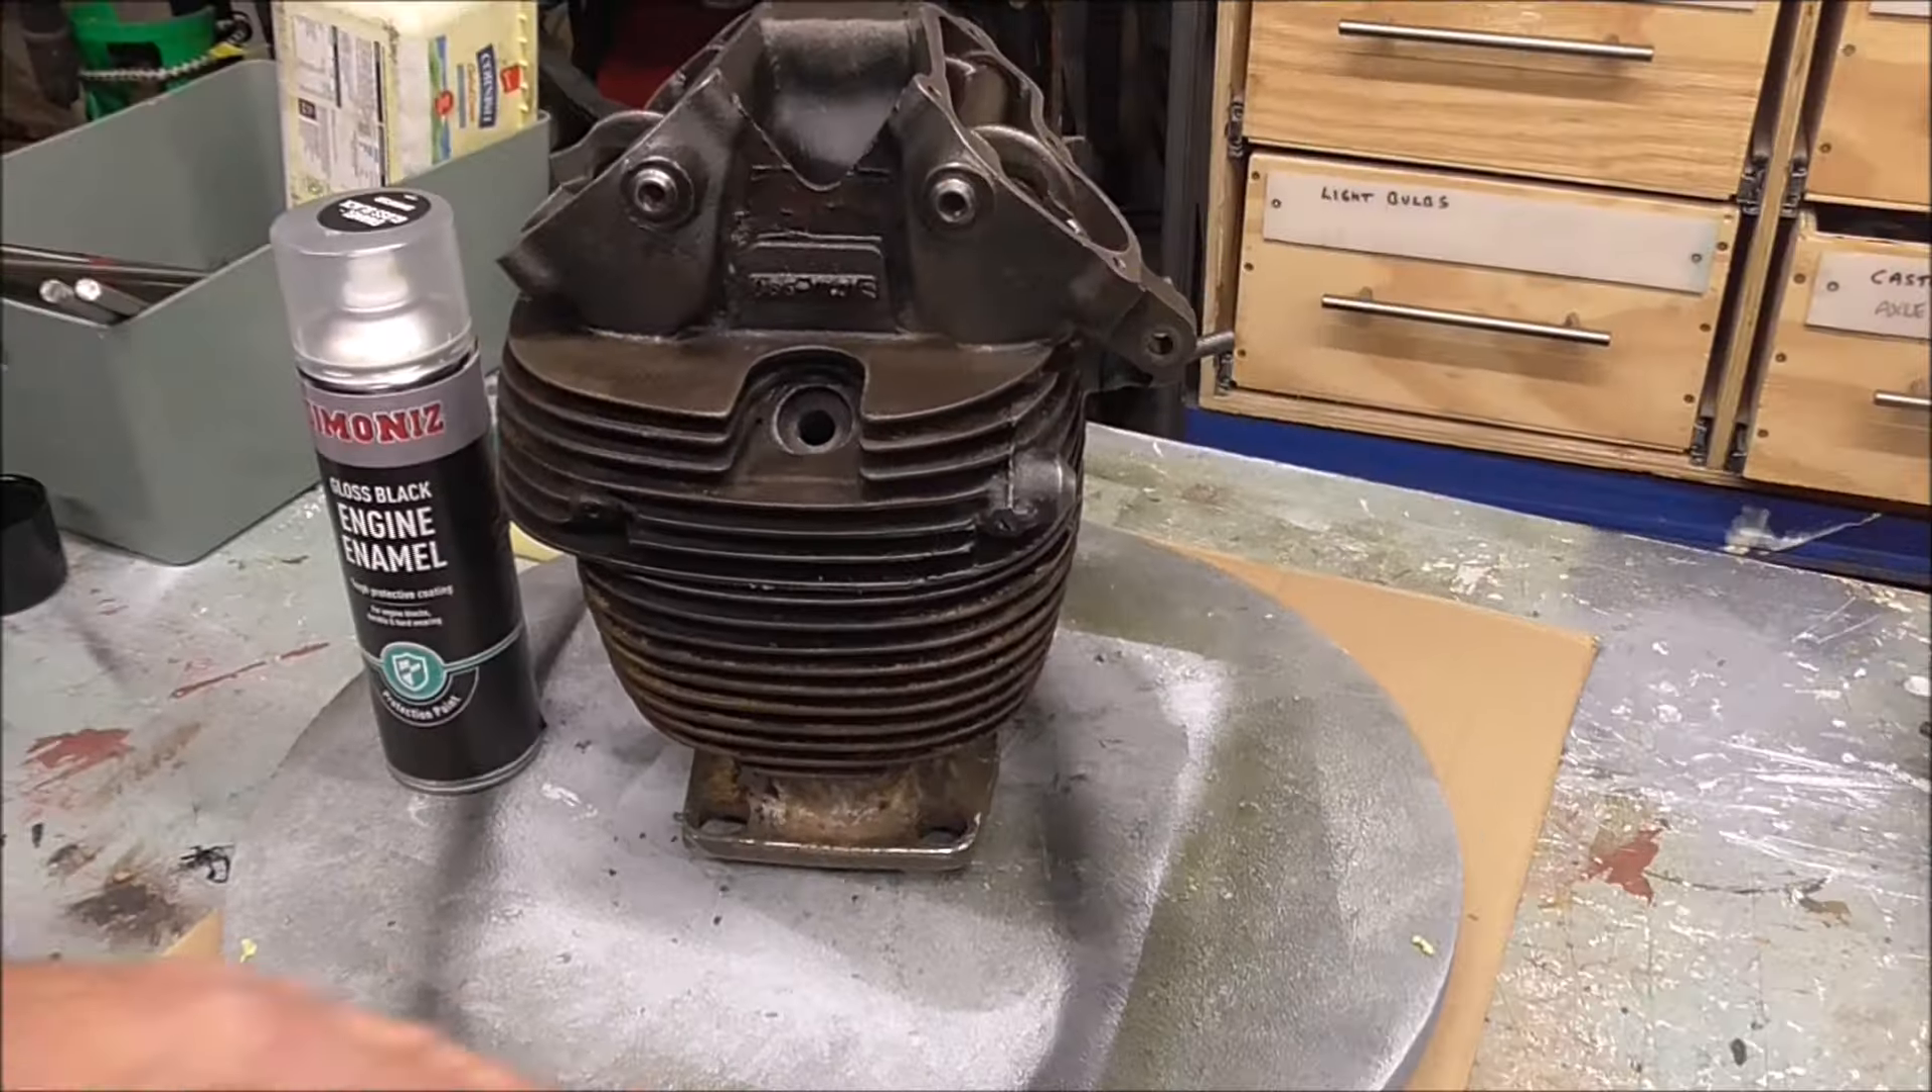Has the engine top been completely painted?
No.